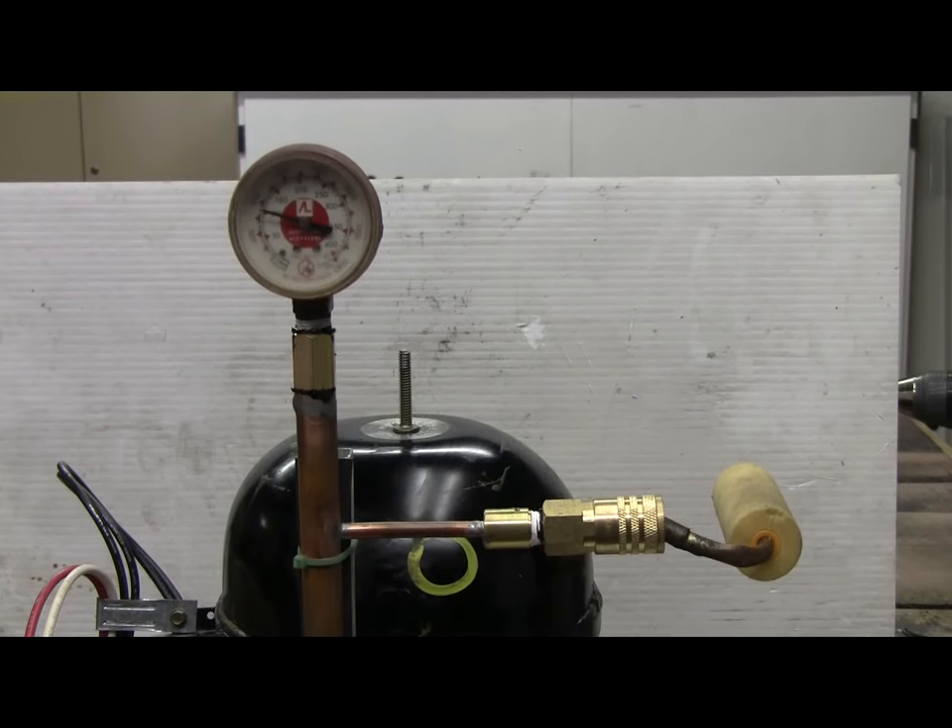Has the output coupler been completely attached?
Yes.